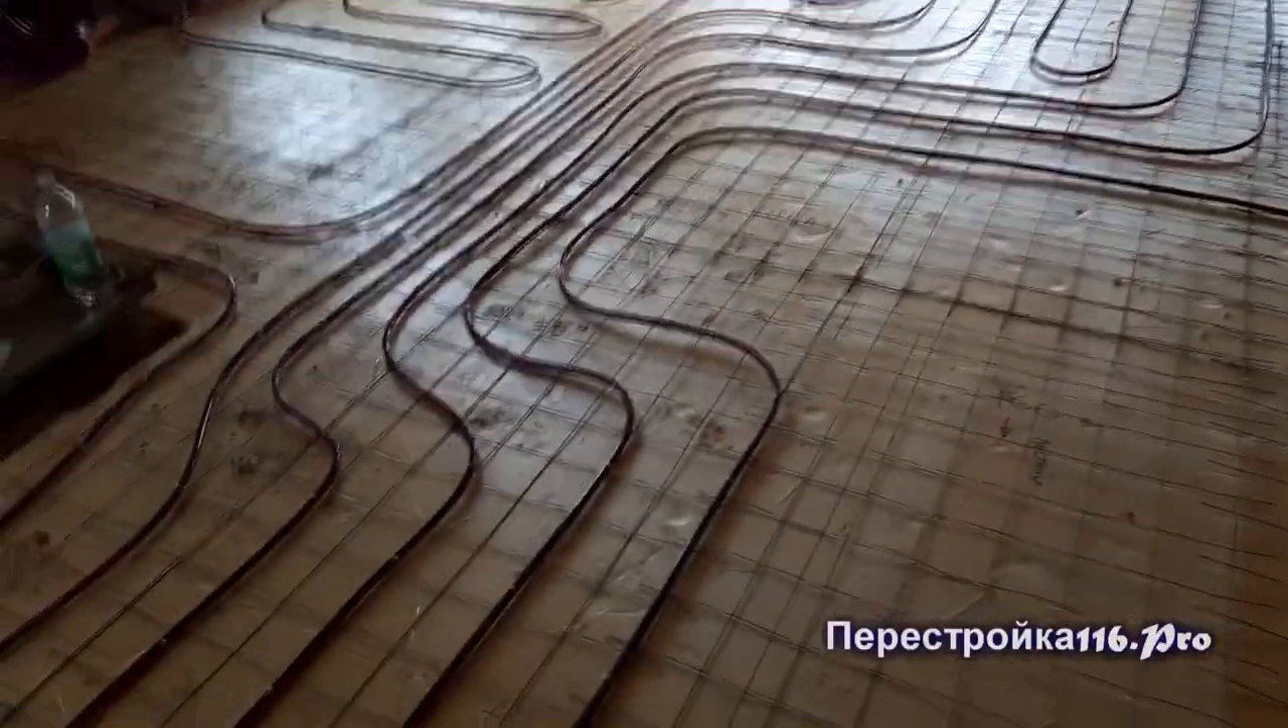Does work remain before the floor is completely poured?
Yes.